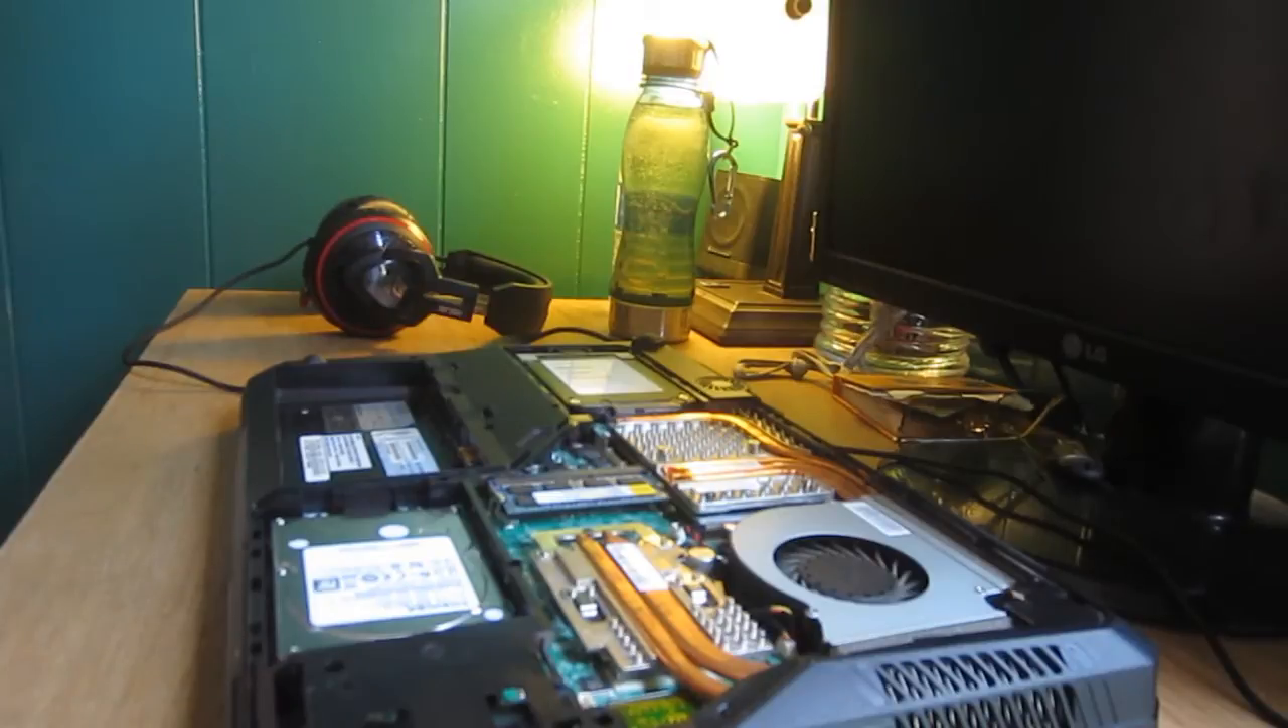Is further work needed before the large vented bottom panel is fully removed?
No.